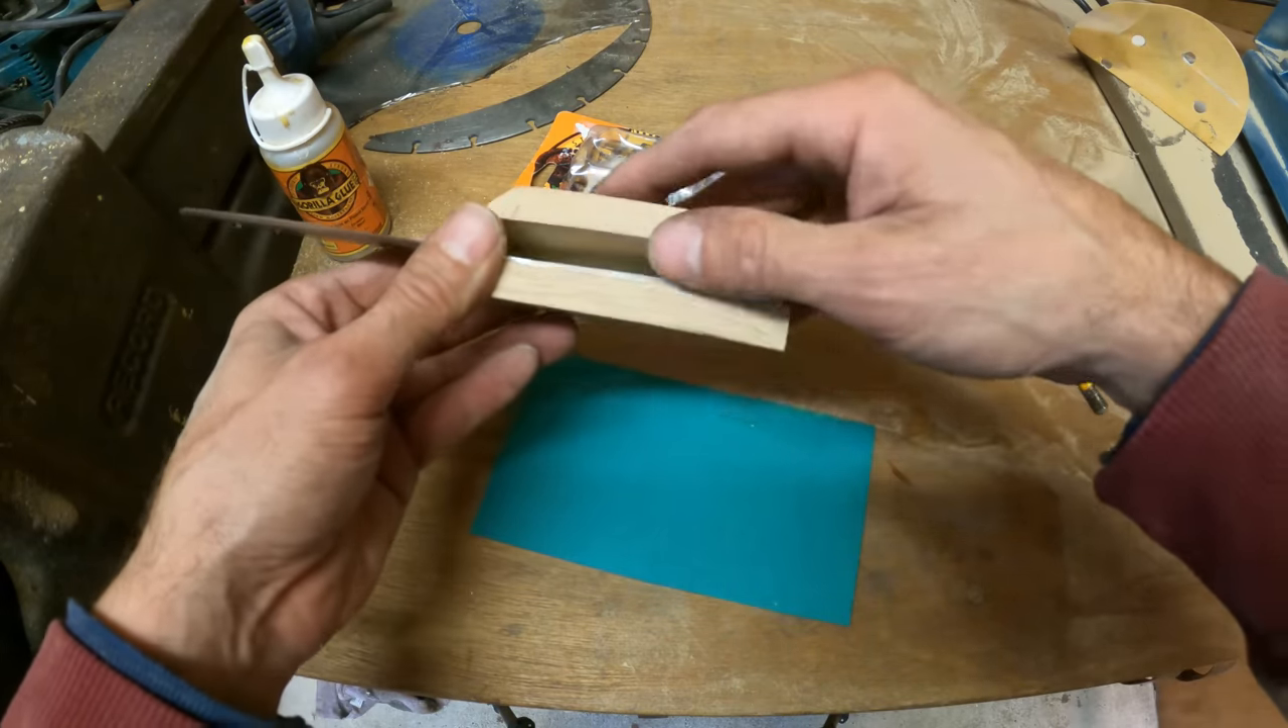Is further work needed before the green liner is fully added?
Yes.